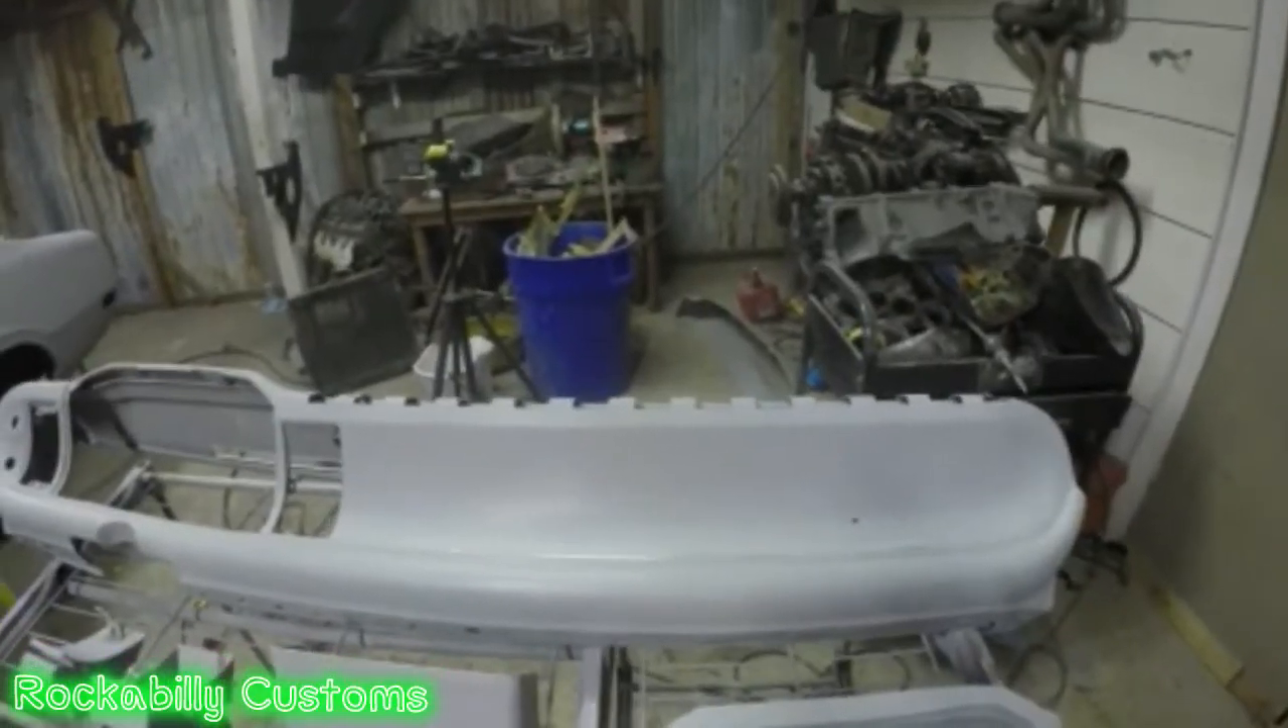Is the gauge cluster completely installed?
No.